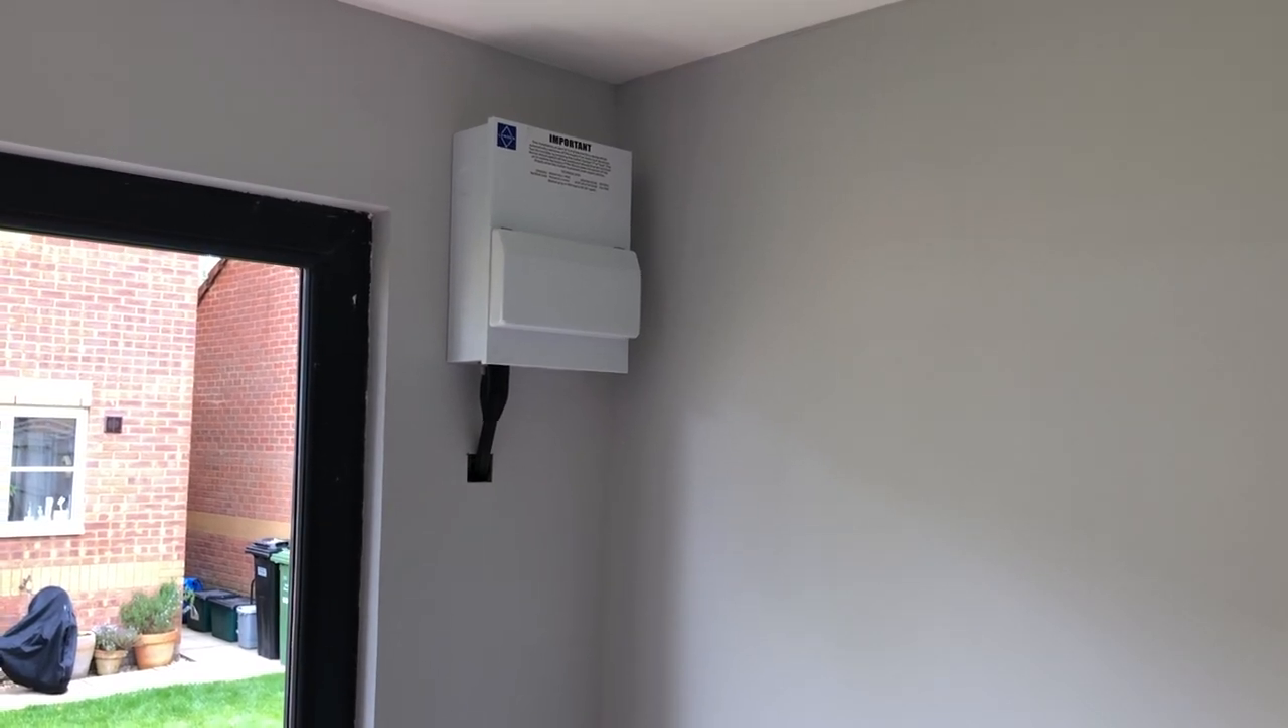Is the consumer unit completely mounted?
Yes.